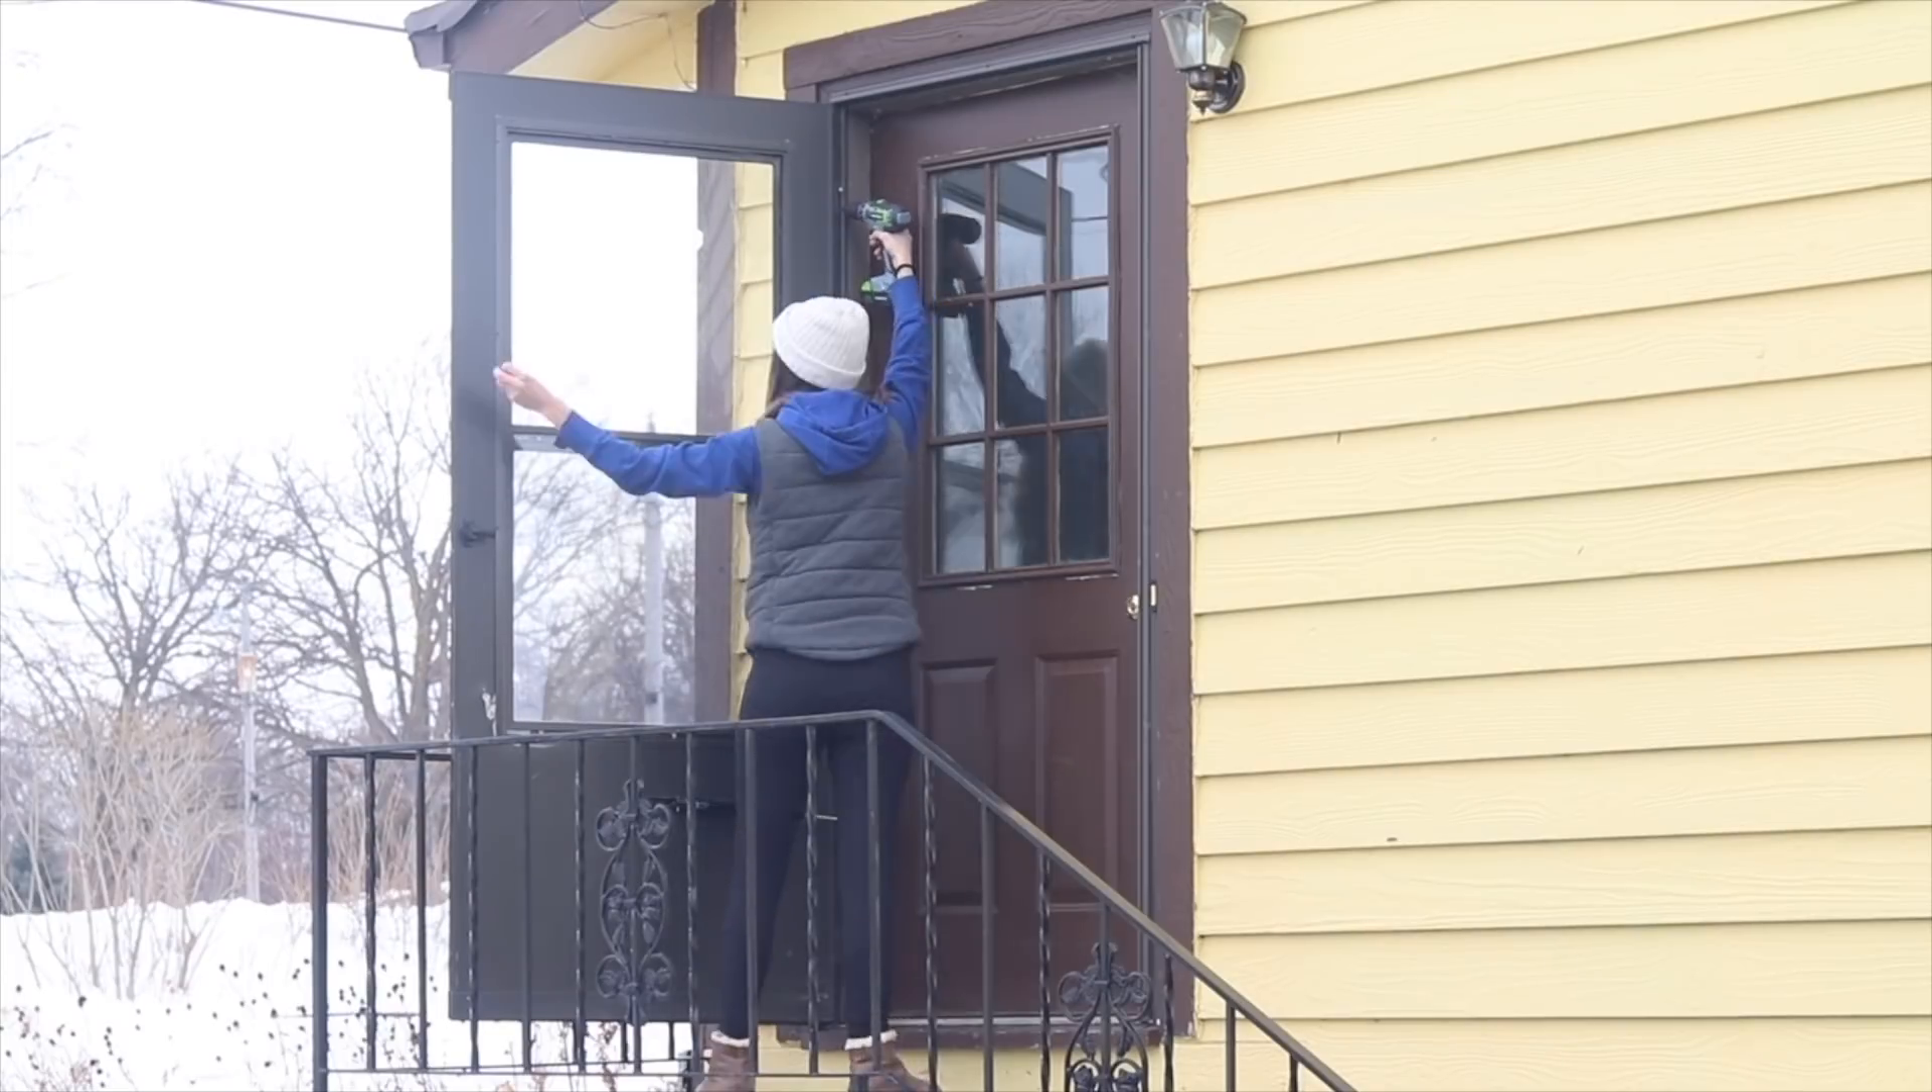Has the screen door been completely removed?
No.